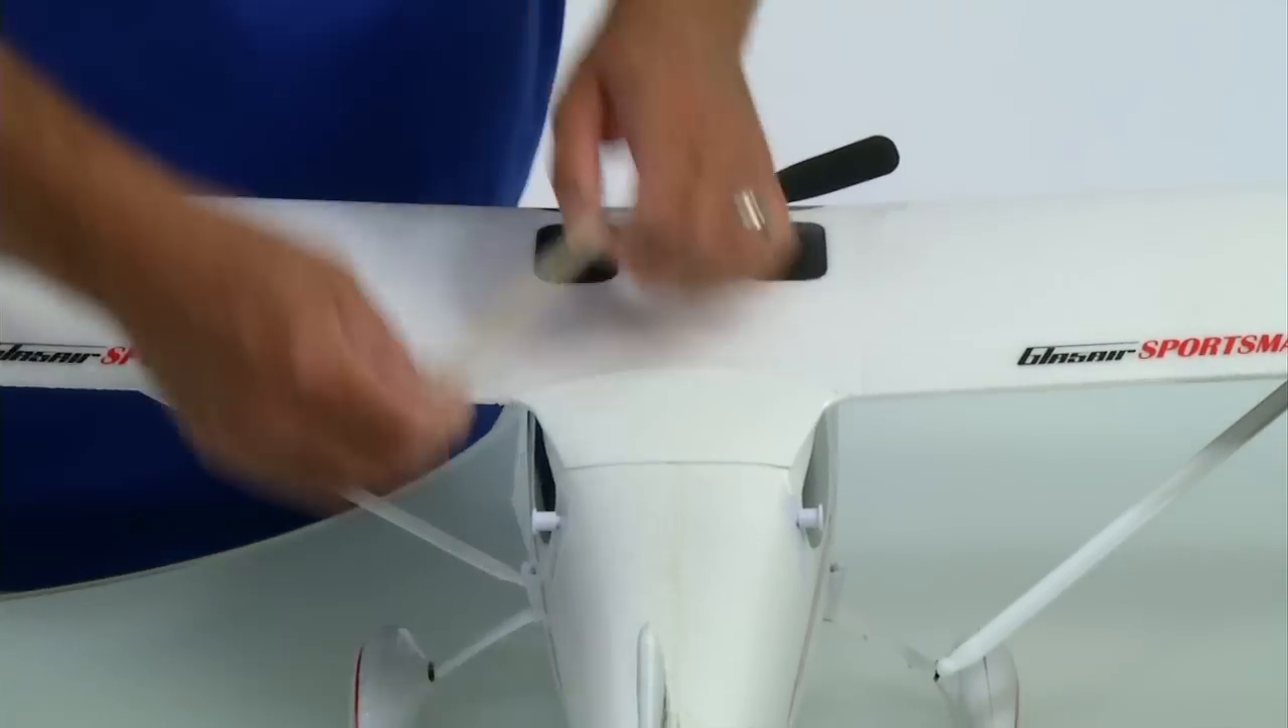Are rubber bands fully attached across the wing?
No.